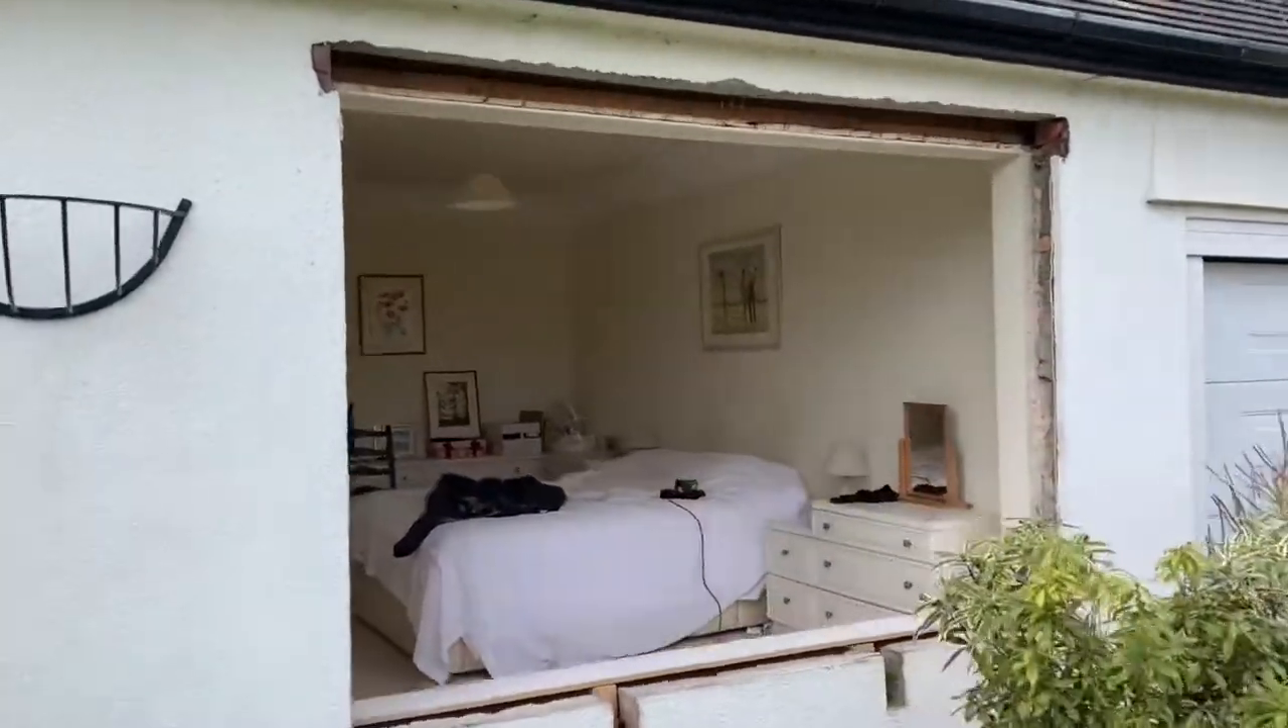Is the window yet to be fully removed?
No.